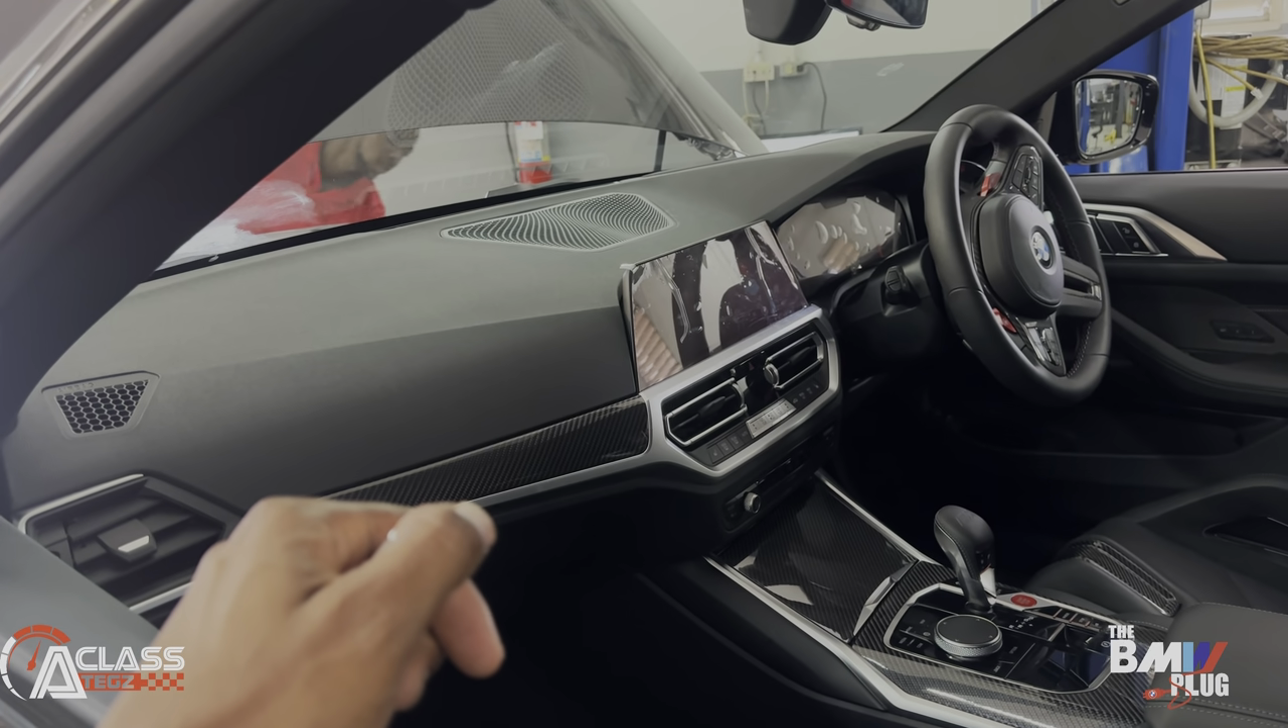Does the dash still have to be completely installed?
No.